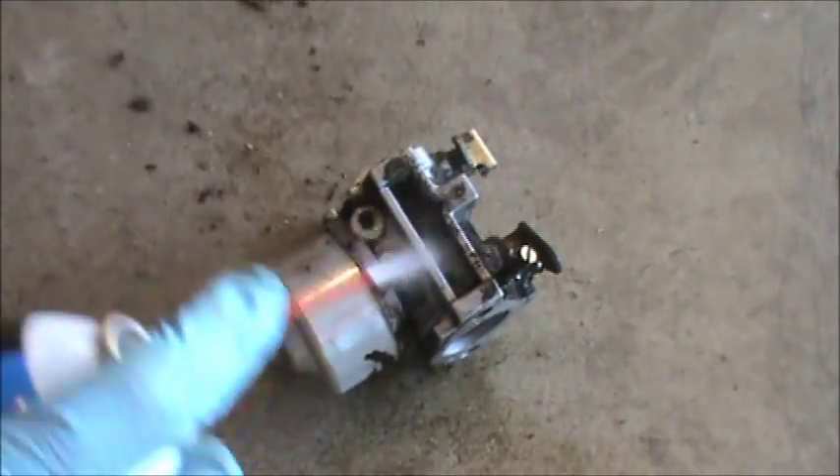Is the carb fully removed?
Yes.